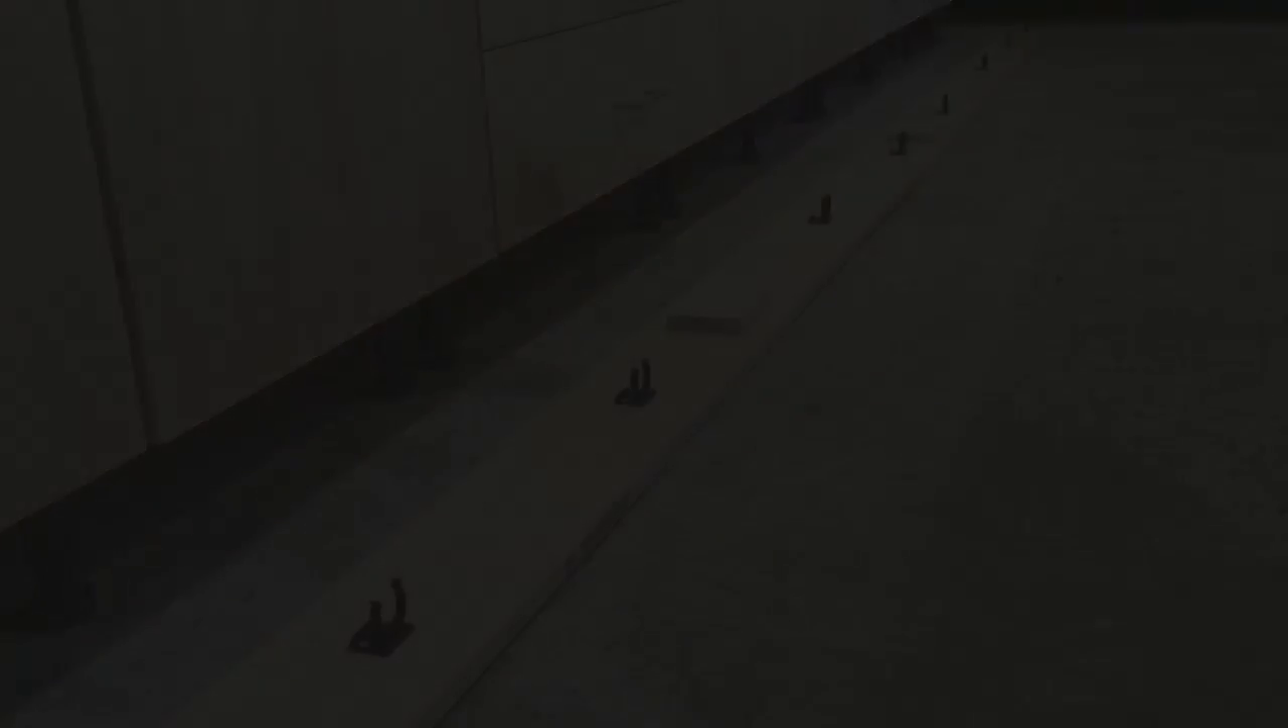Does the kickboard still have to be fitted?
Yes.